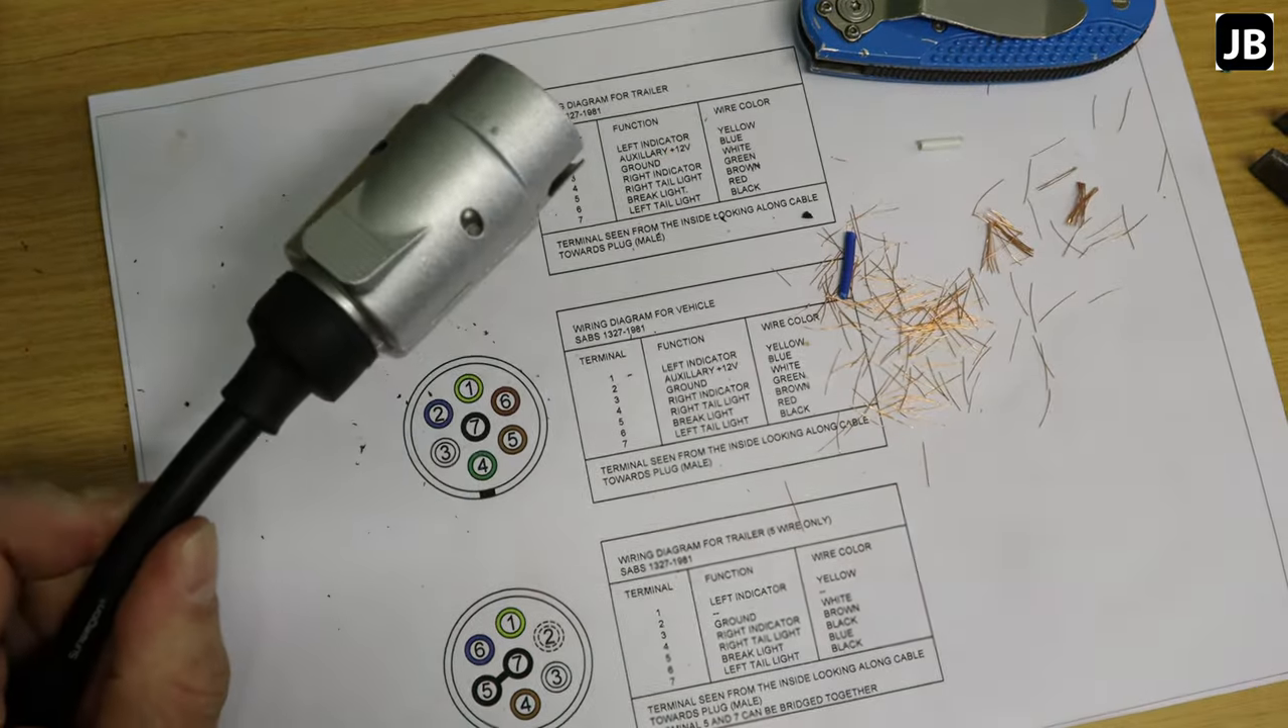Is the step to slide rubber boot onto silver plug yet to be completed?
No.